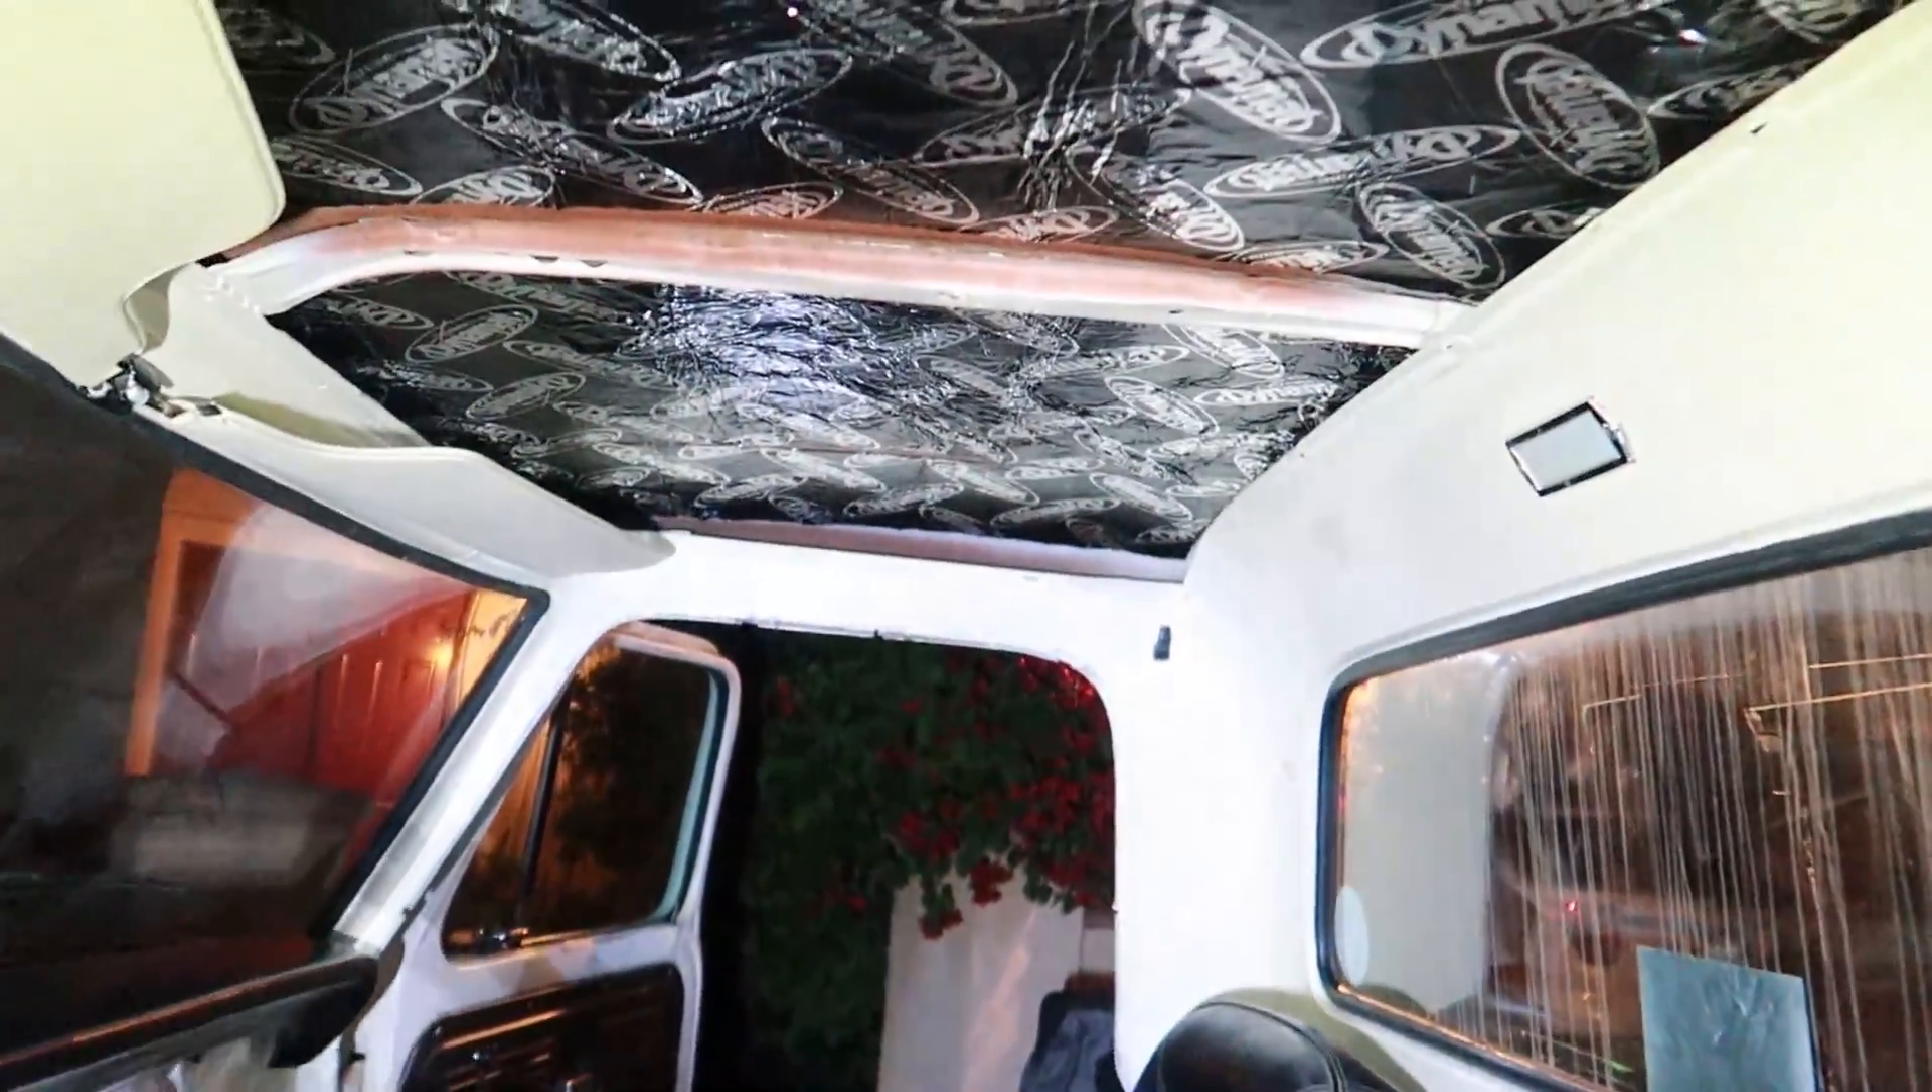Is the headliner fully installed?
No.